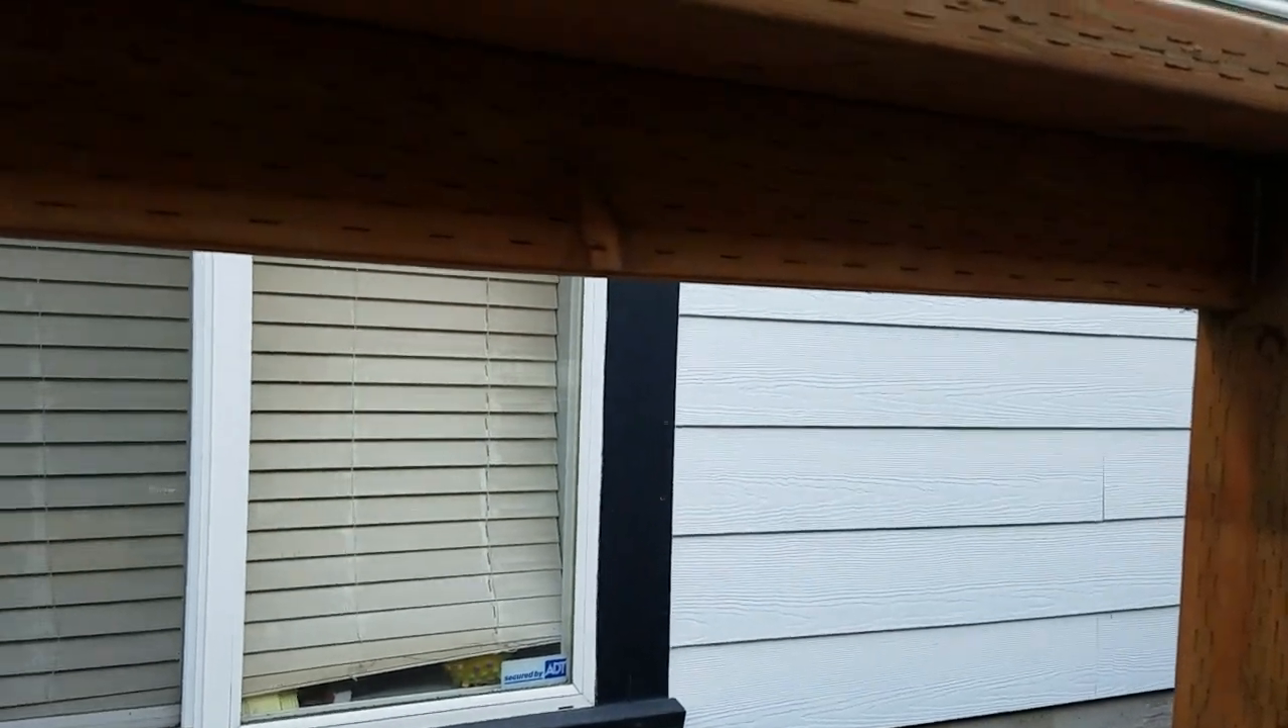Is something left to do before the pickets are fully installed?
Yes.